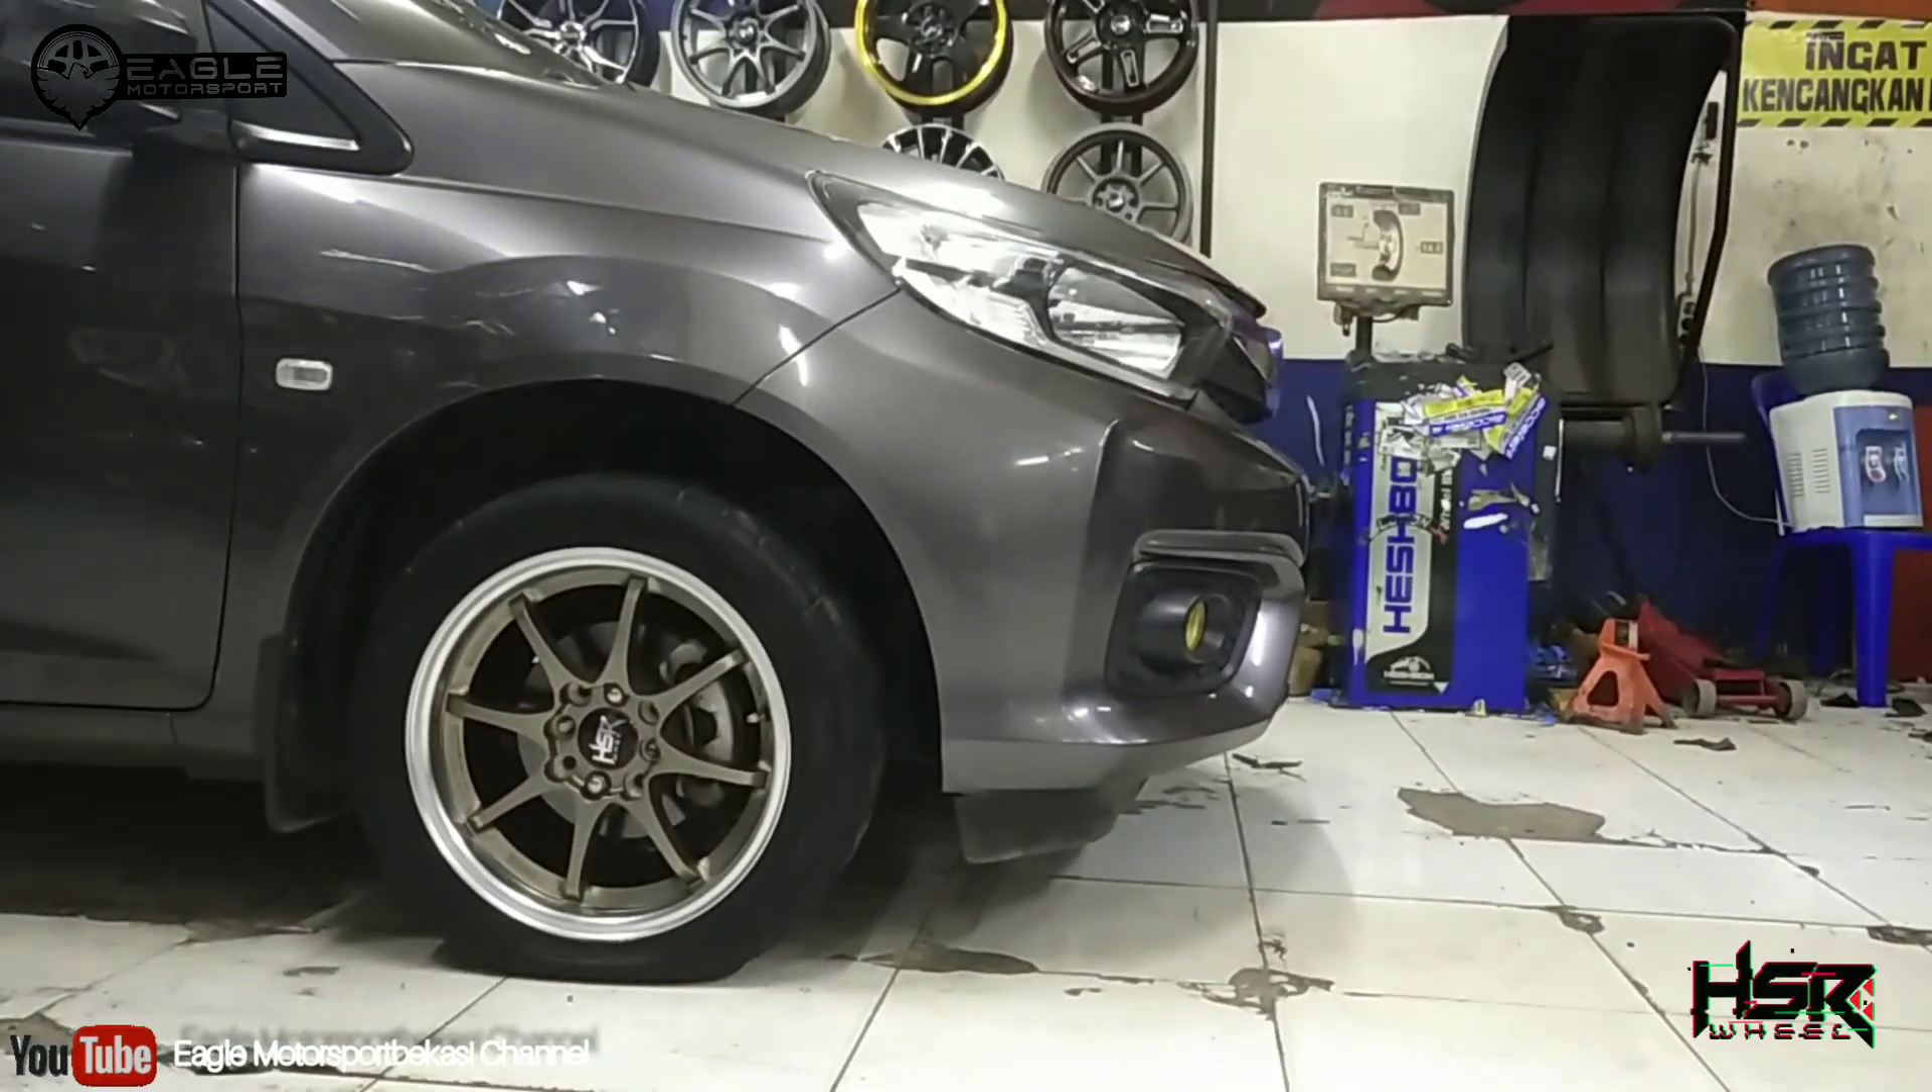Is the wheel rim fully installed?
Yes.